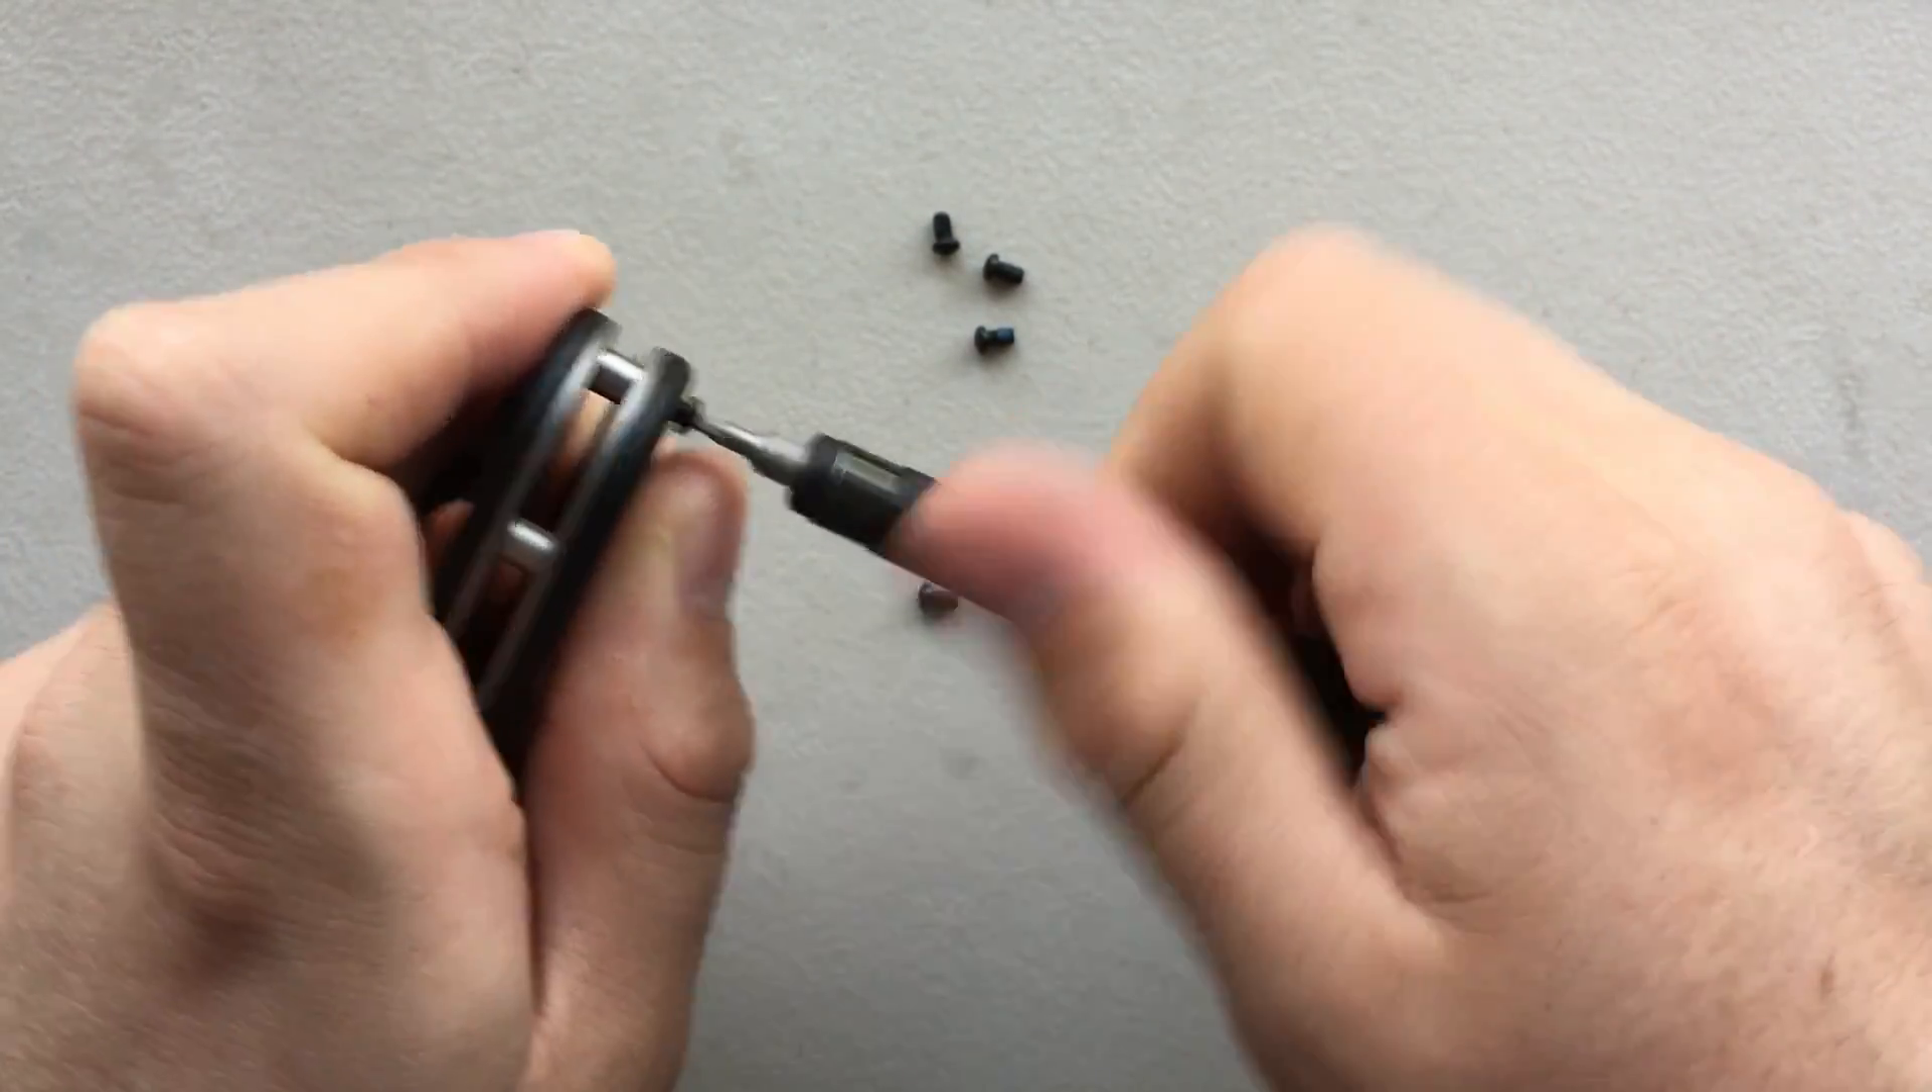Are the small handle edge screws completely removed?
No.